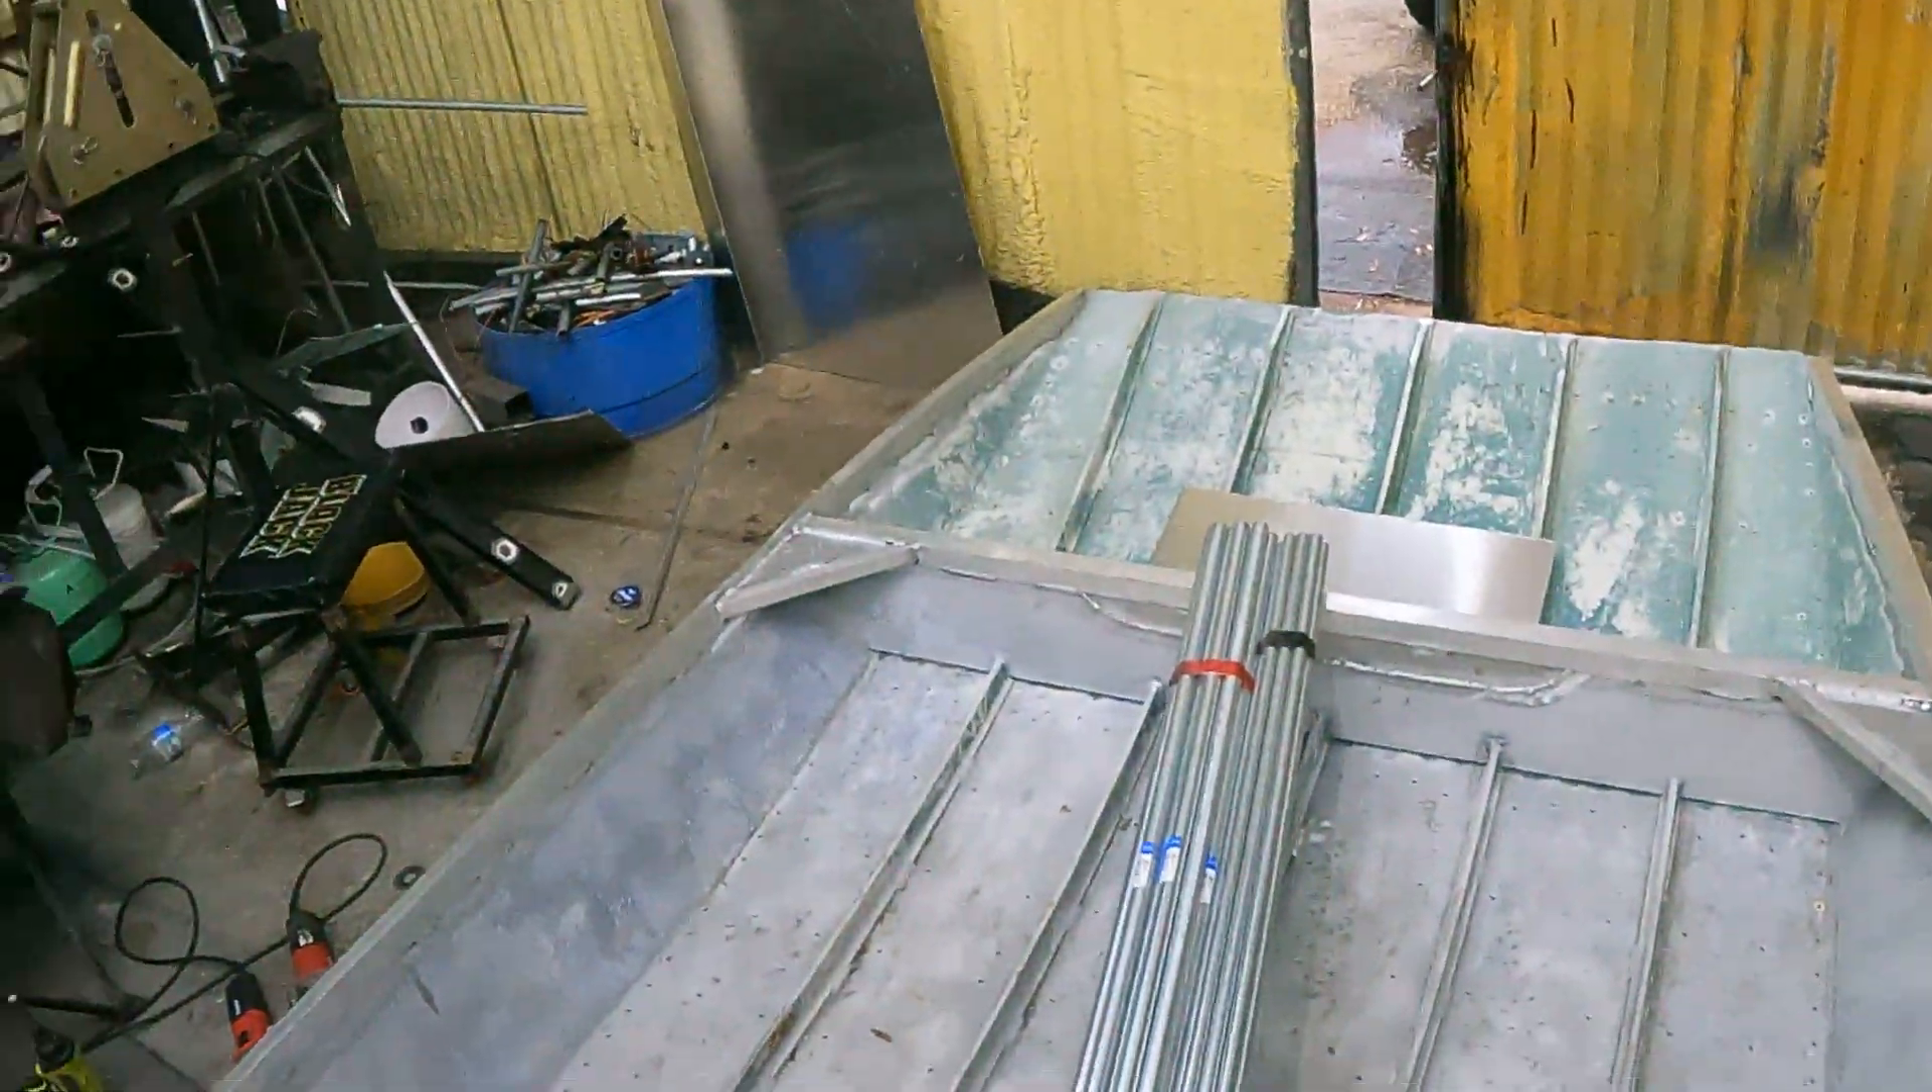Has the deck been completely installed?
No.